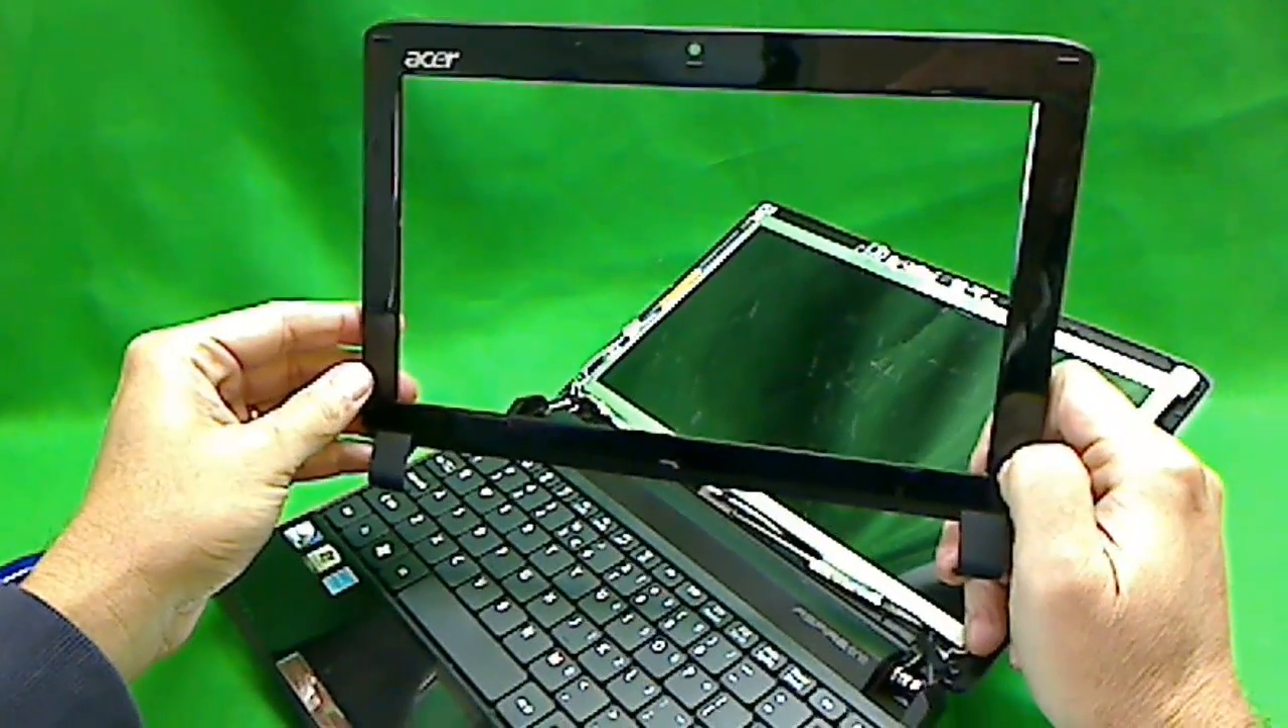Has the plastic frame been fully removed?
Yes.